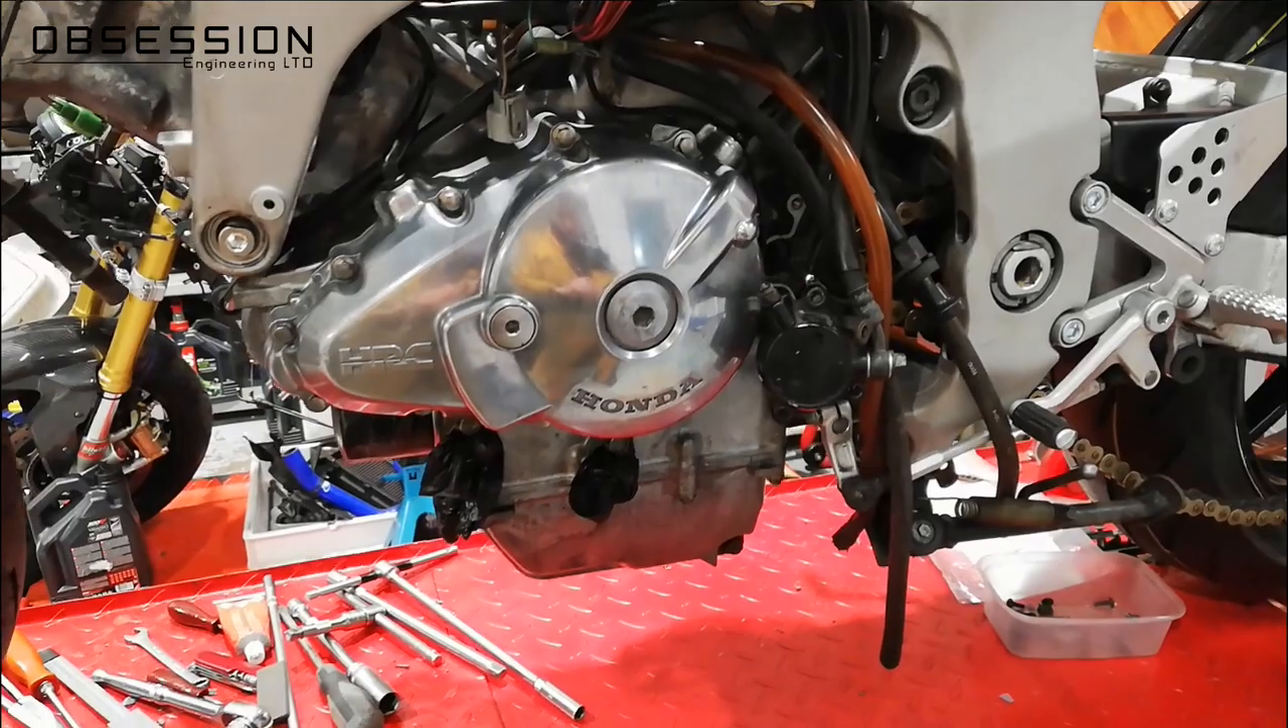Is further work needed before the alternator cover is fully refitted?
No.